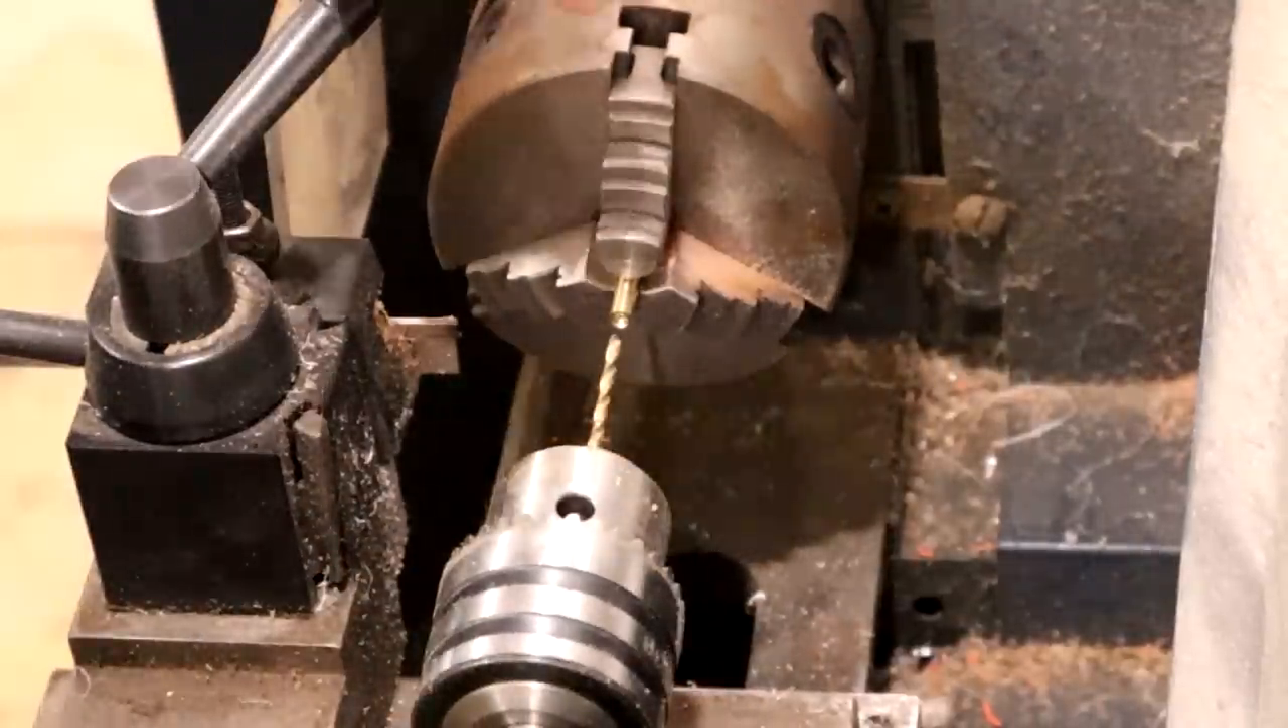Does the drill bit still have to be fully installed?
No.